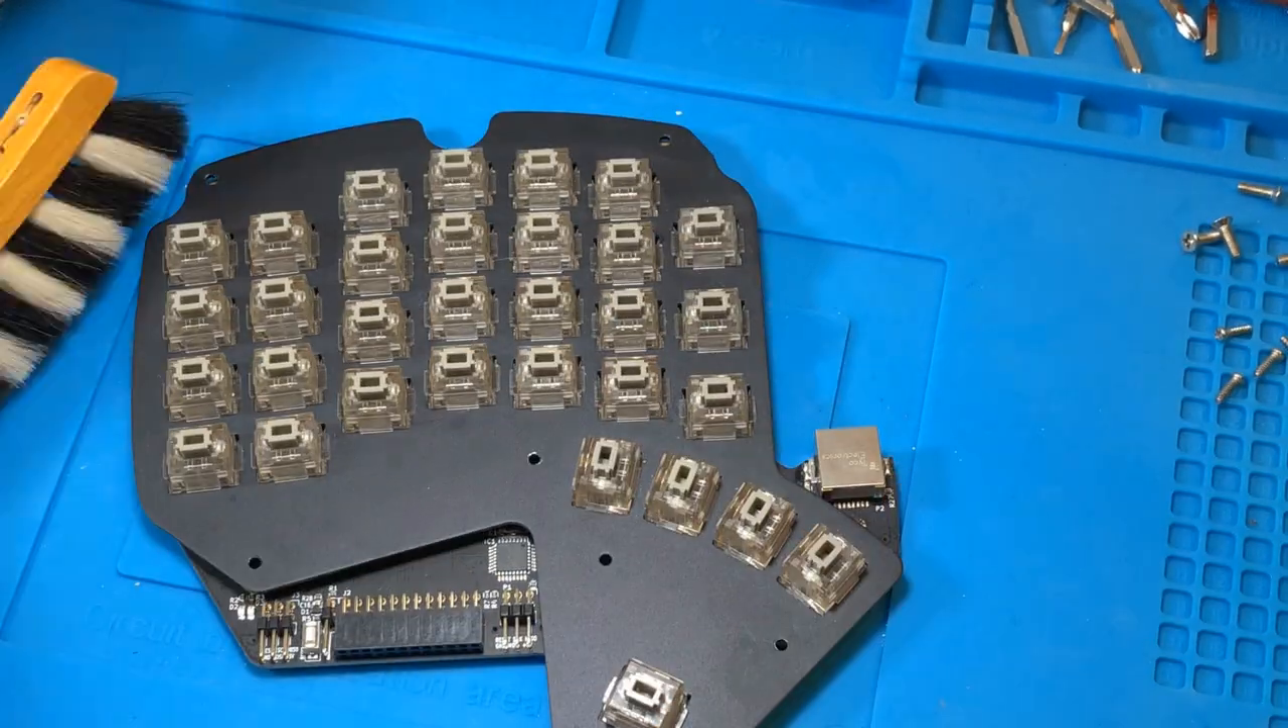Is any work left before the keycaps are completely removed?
No.